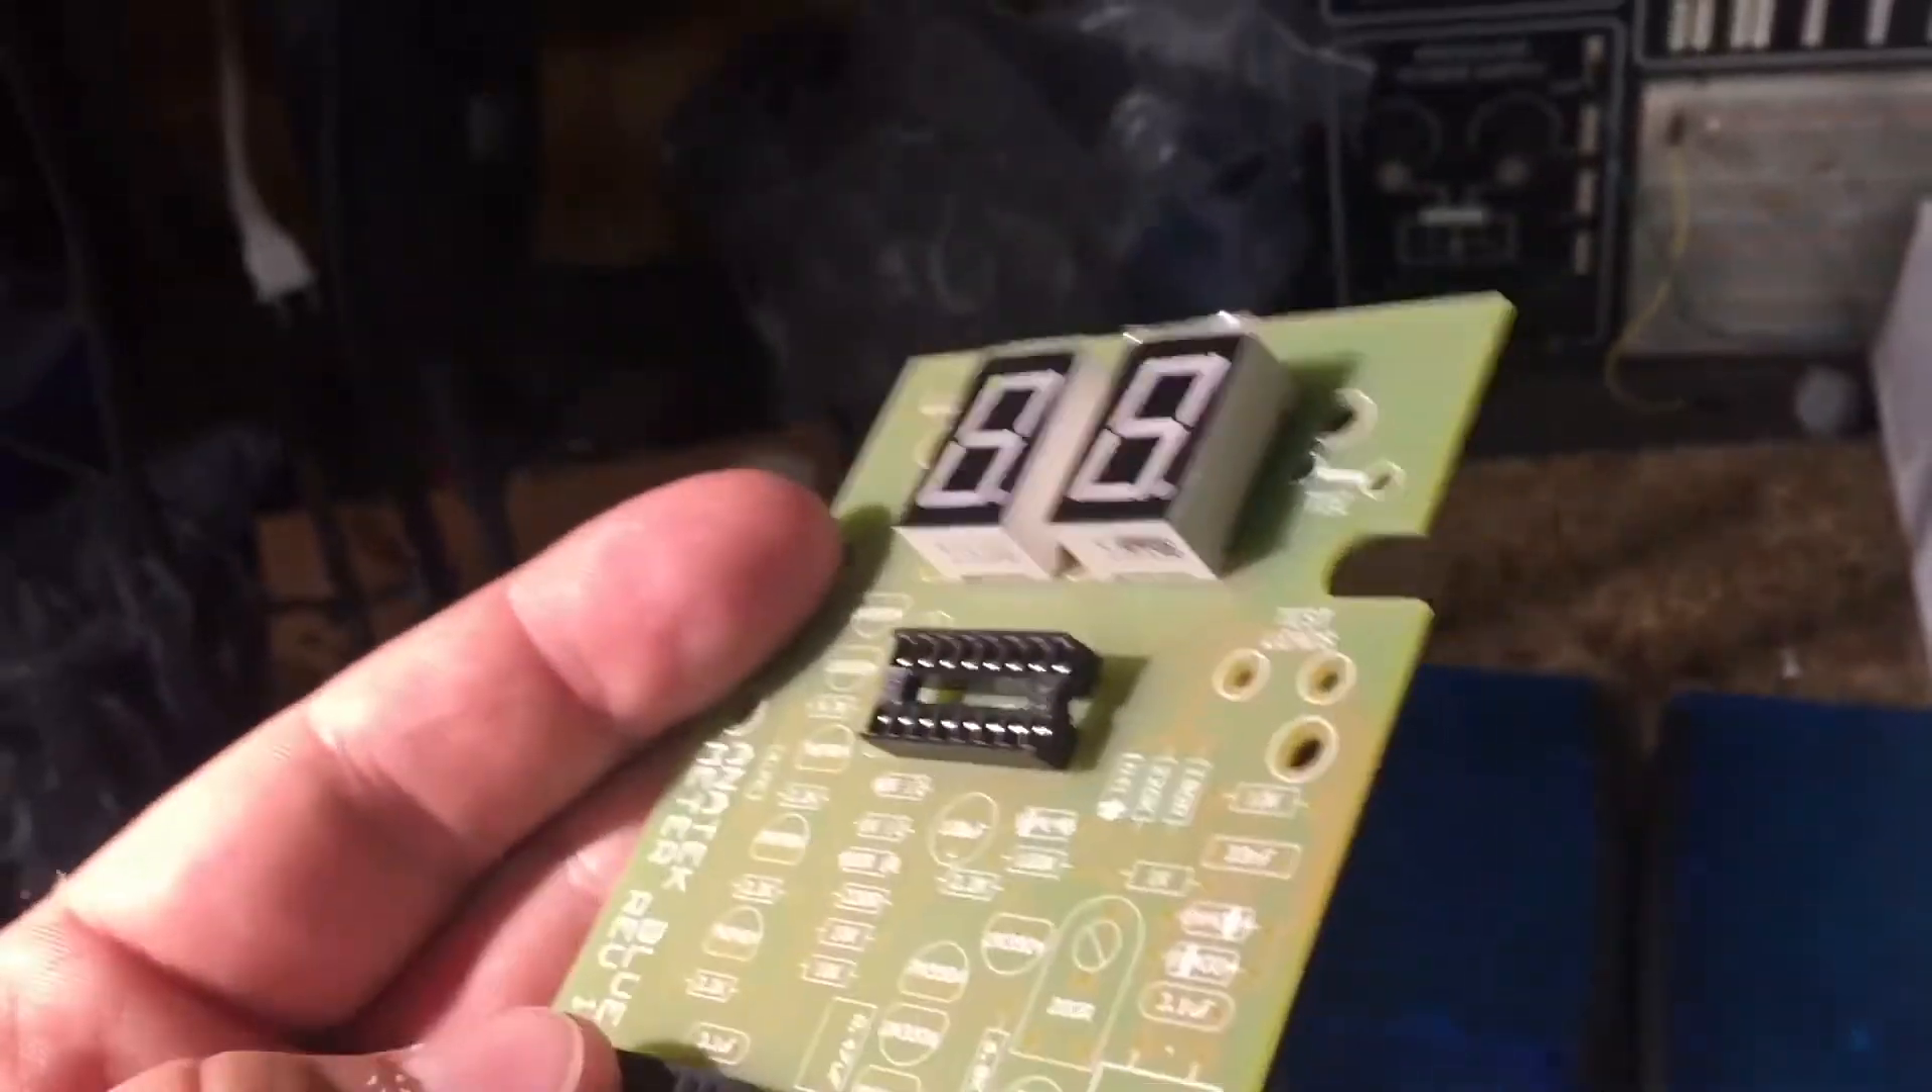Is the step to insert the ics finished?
No.